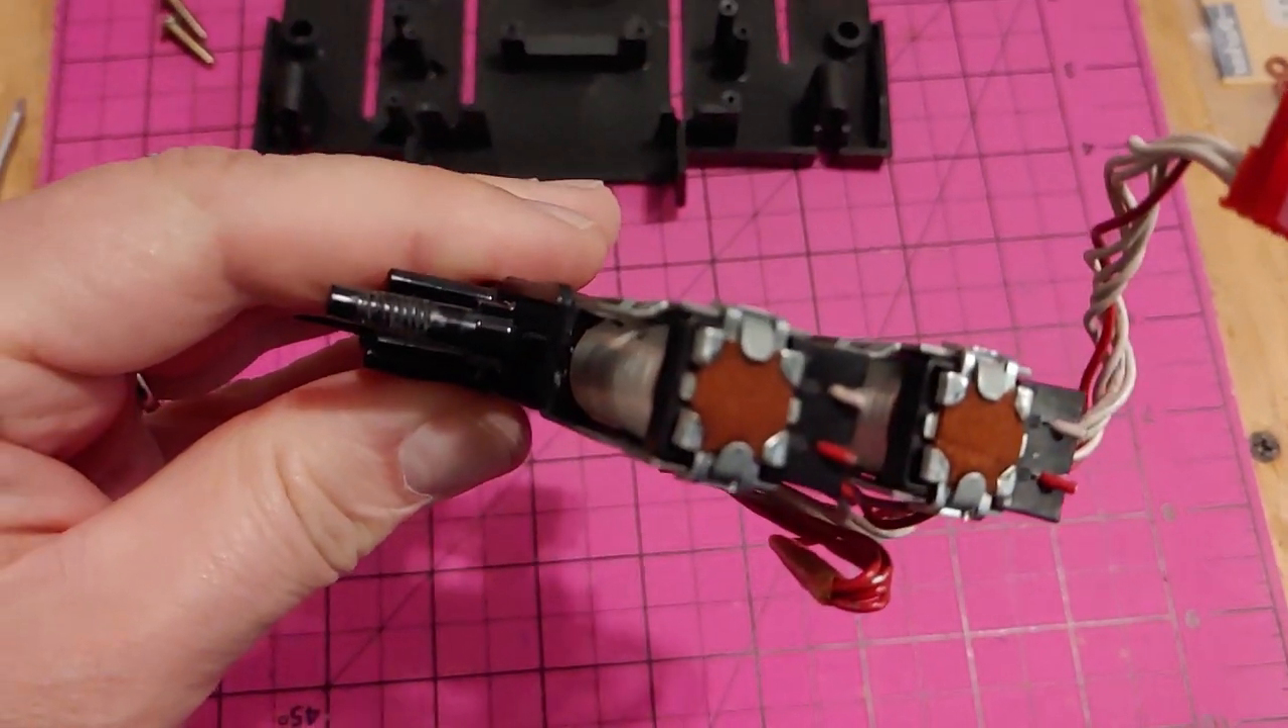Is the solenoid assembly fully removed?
Yes.